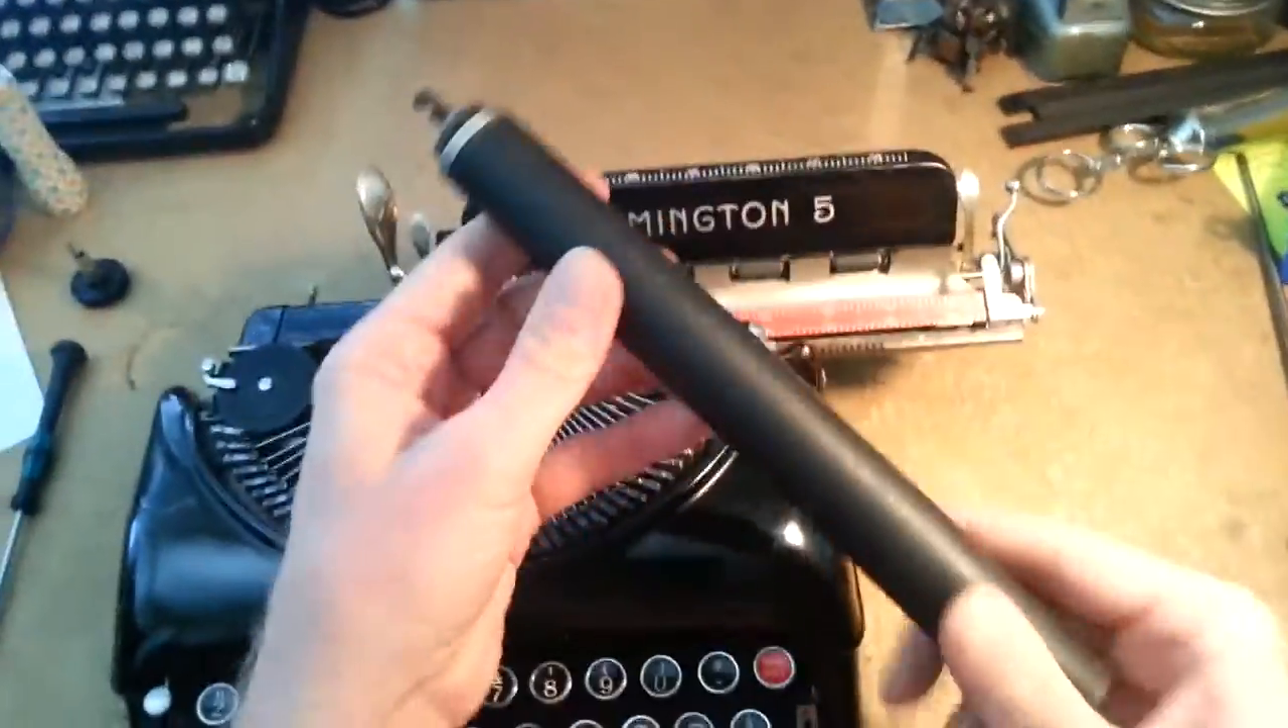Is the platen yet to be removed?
No.